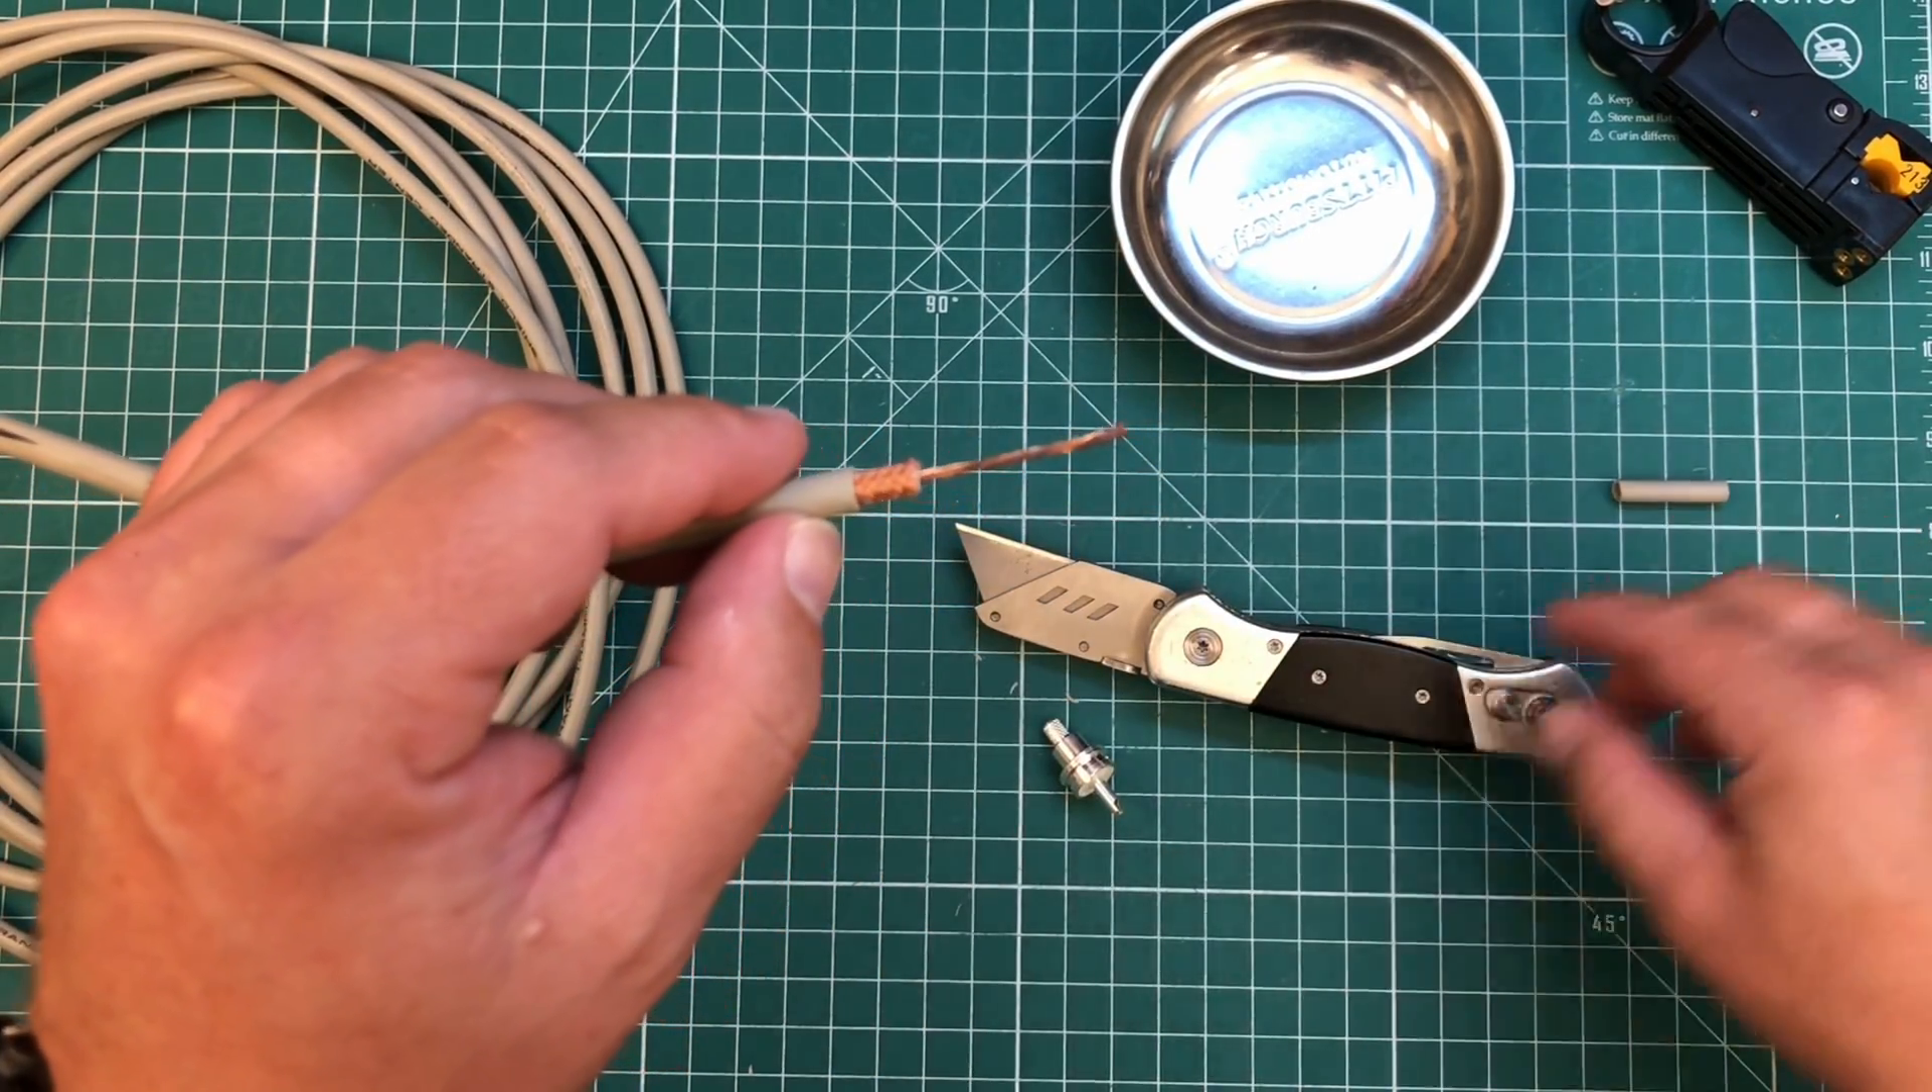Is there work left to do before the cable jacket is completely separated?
No.